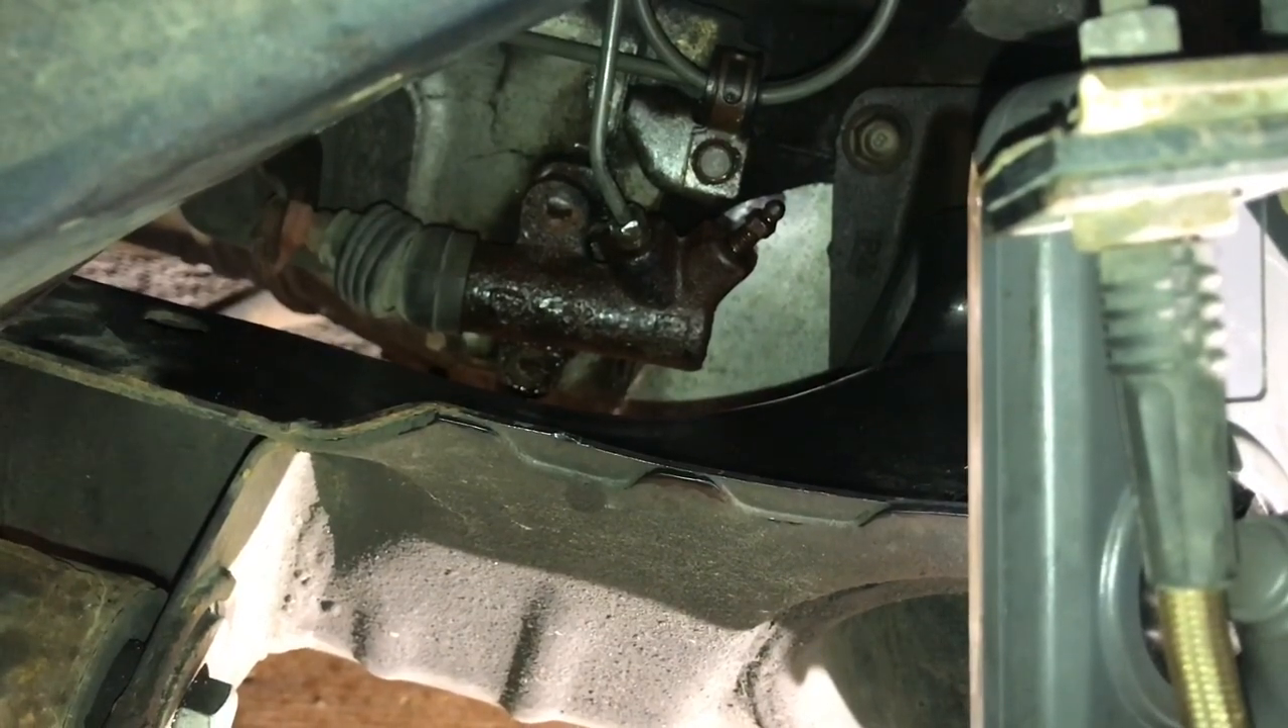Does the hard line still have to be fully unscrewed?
Yes.